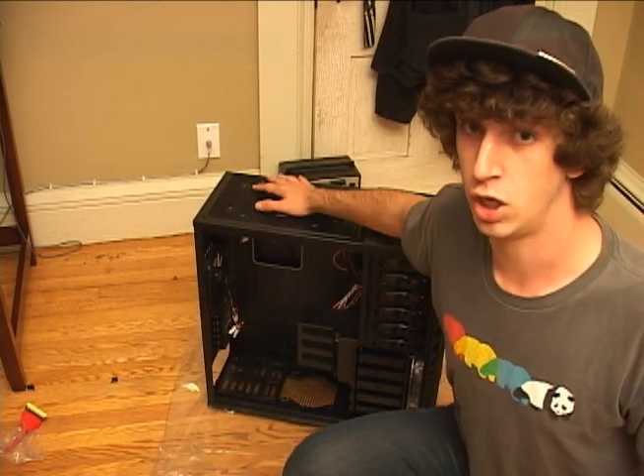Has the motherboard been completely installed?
No.